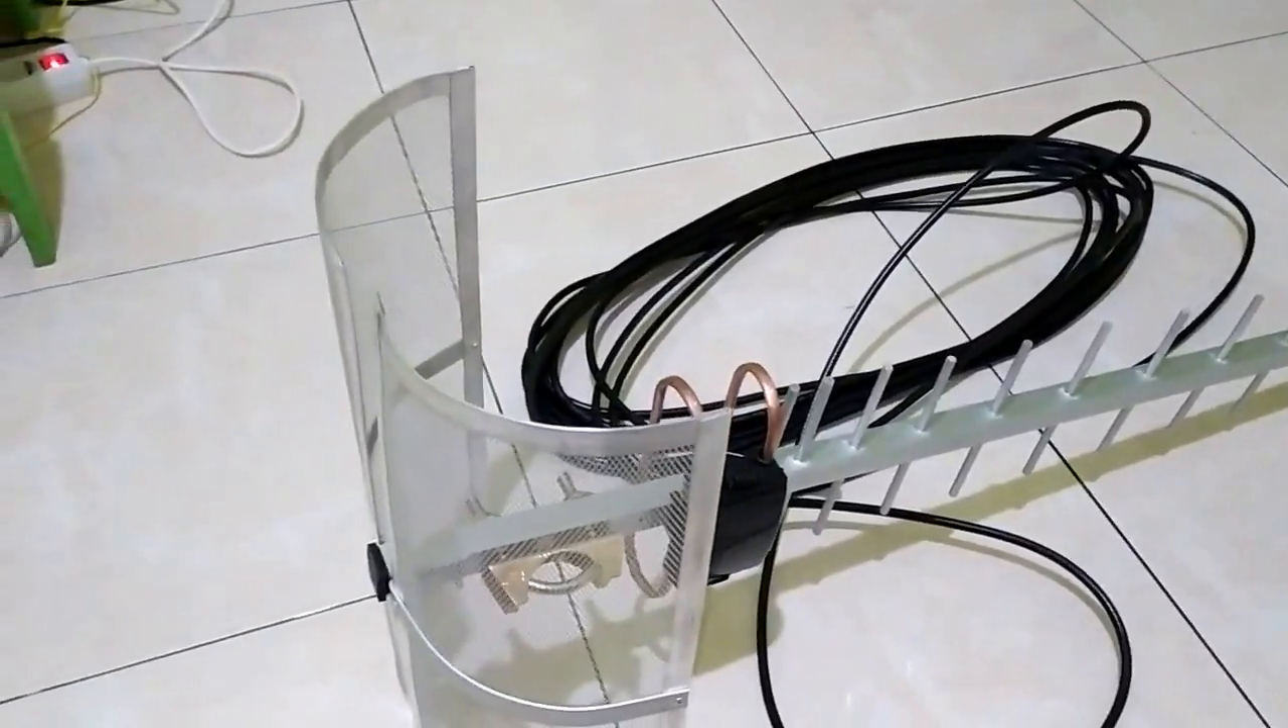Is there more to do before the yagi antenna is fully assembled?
No.